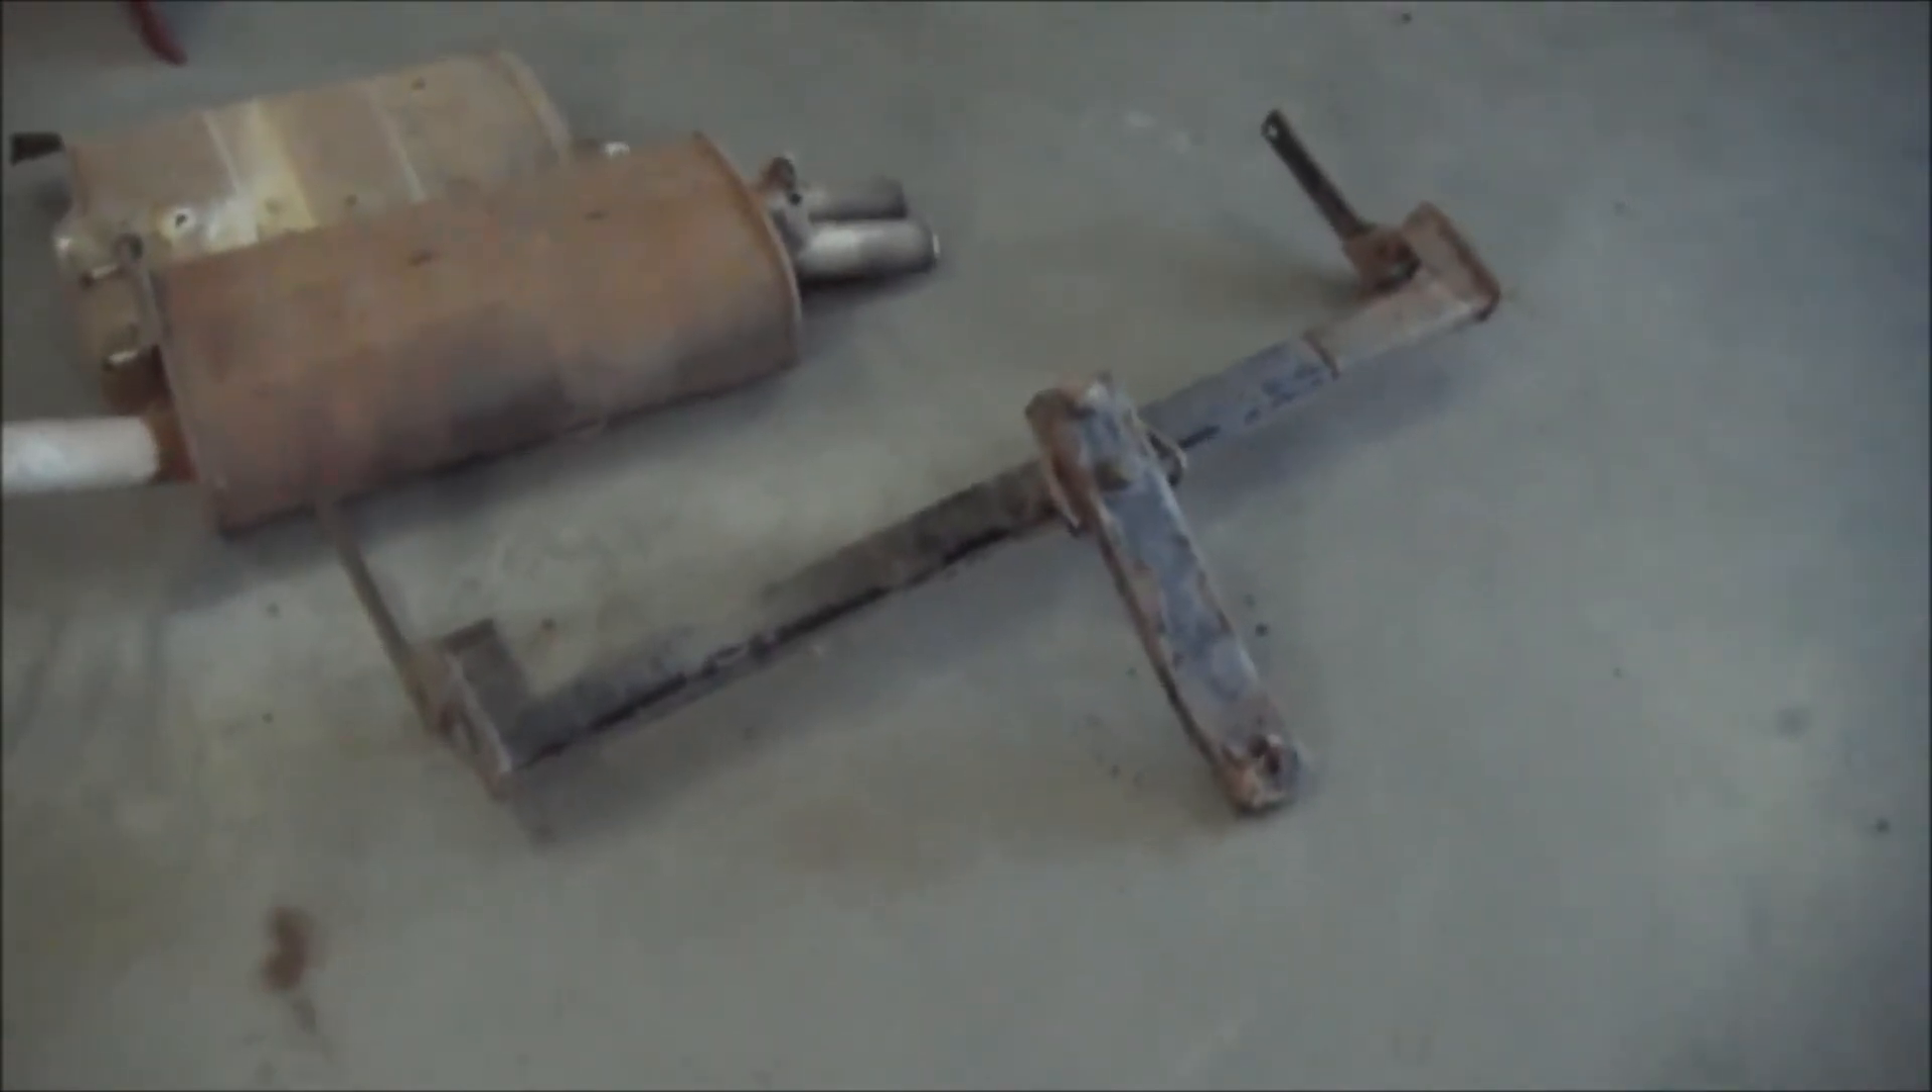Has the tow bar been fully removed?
Yes.